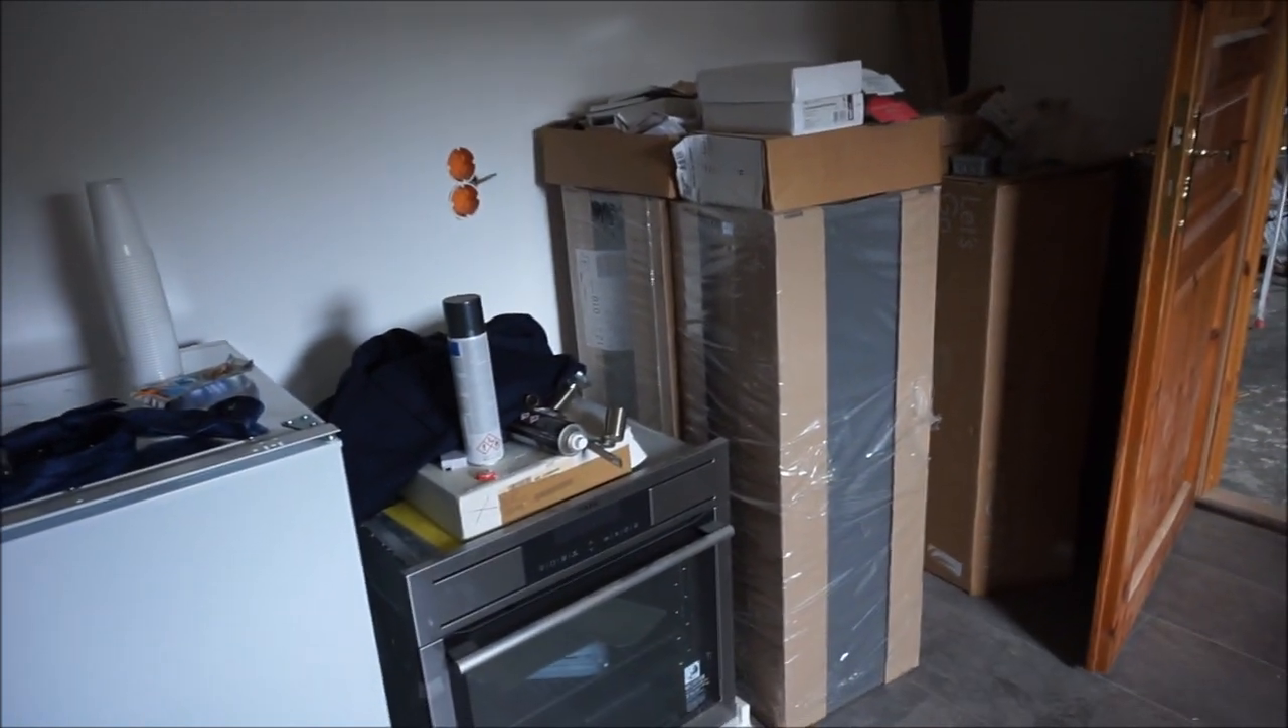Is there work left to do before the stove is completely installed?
Yes.